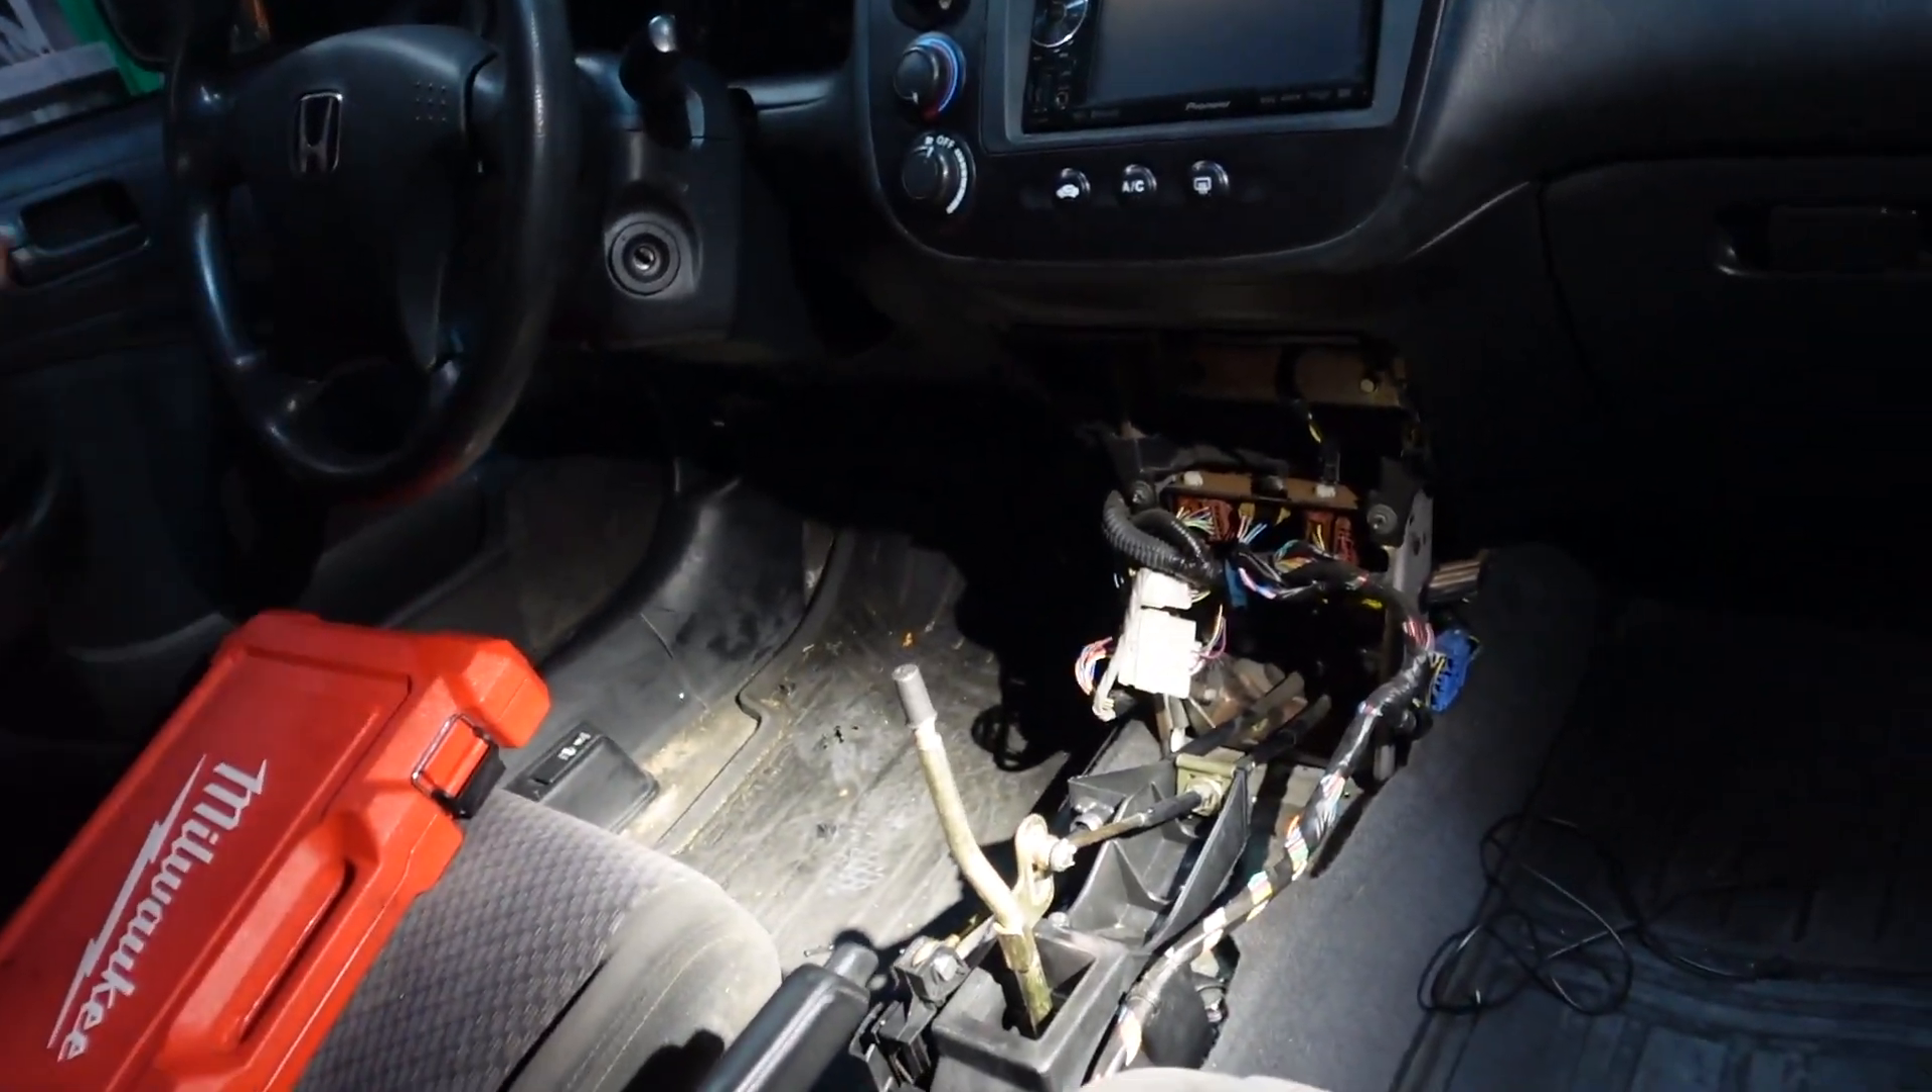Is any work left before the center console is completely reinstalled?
Yes.